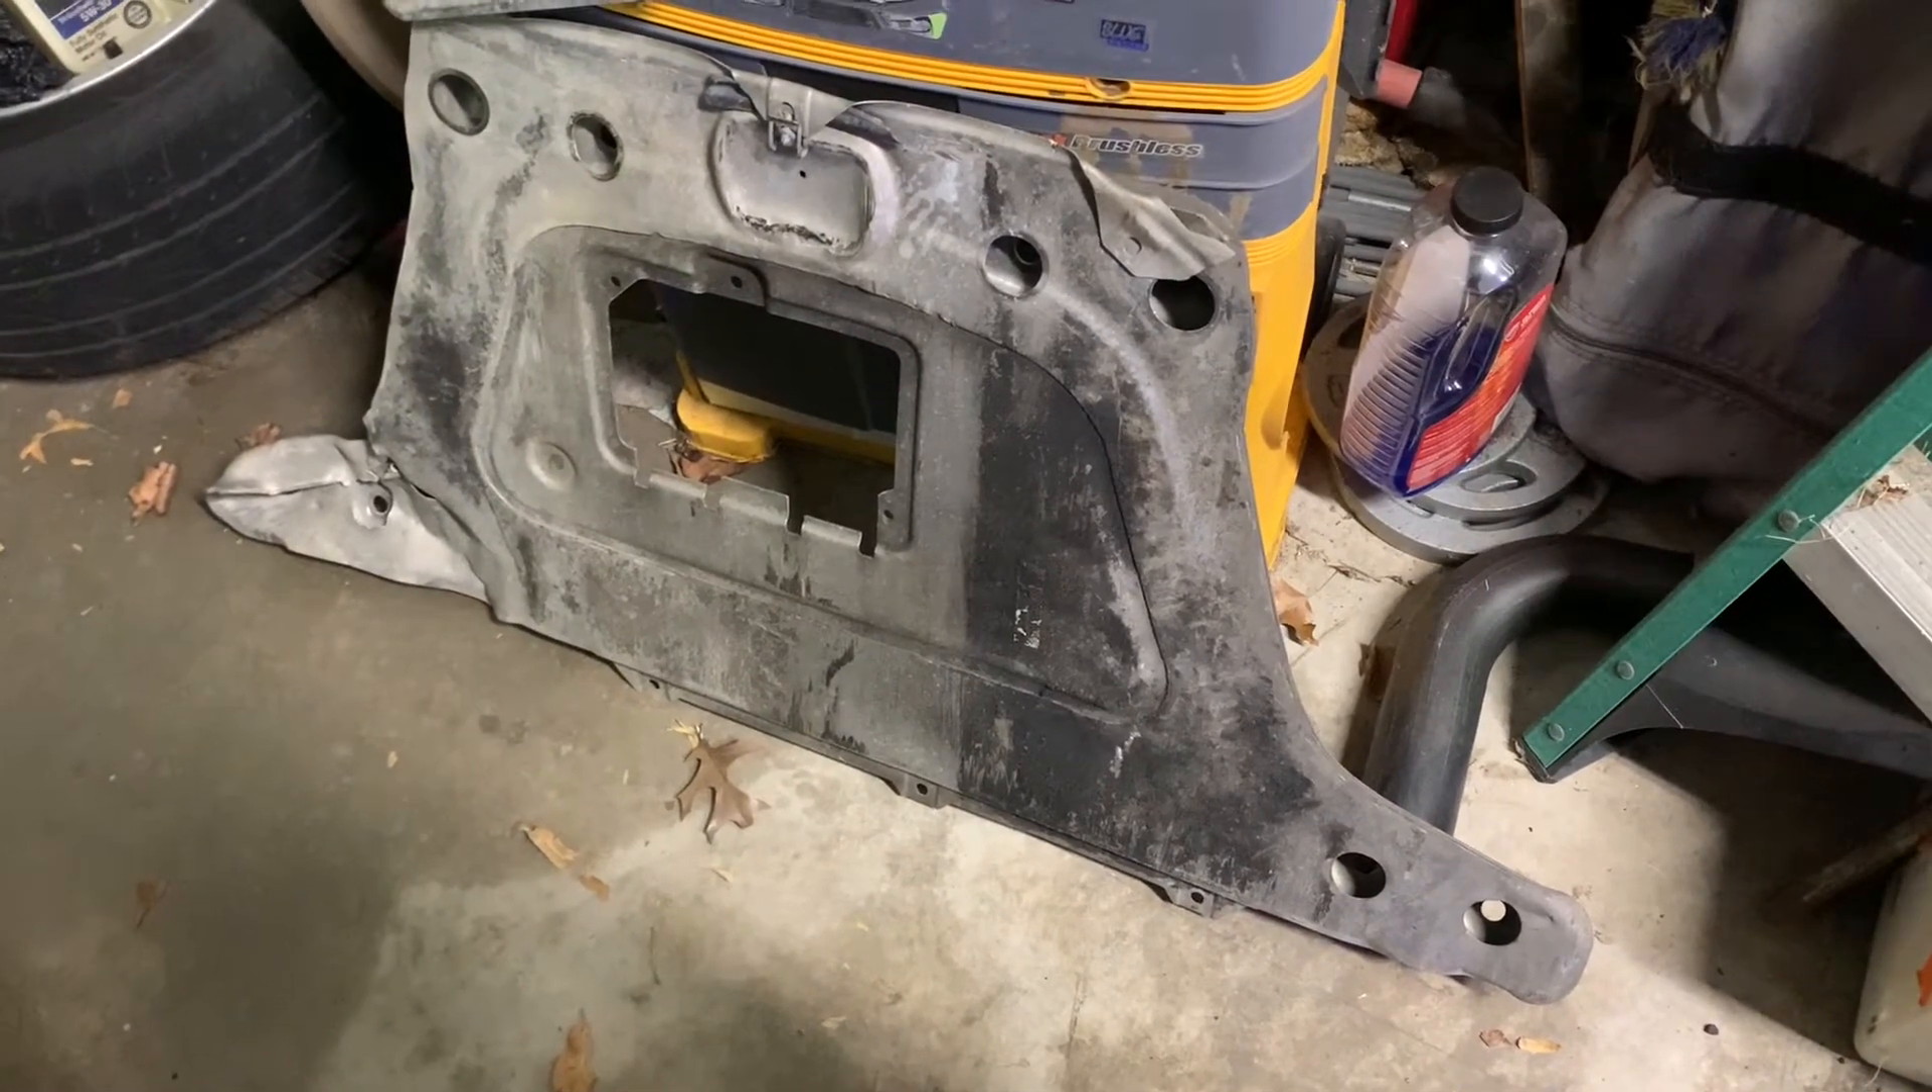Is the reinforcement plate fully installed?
No.